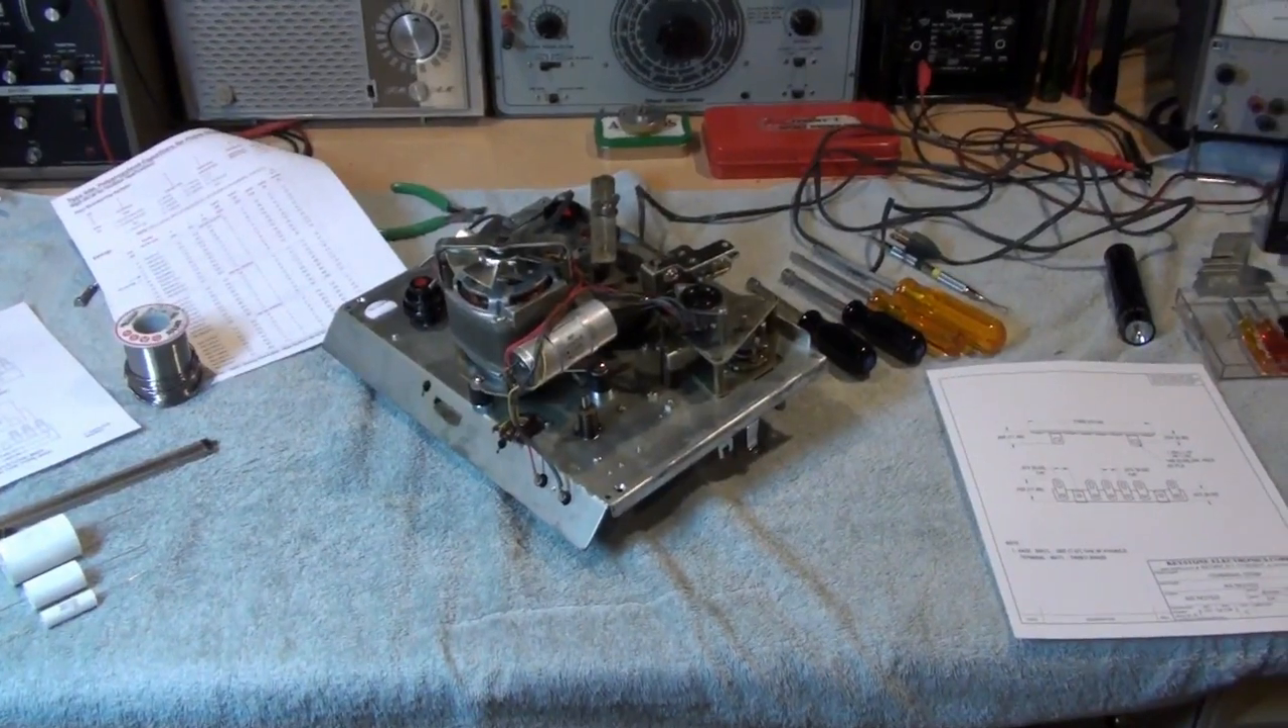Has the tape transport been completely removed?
Yes.